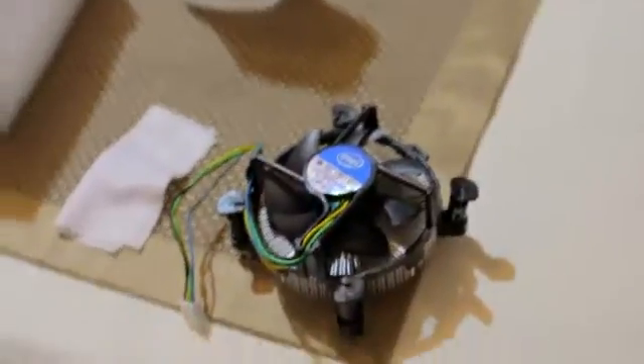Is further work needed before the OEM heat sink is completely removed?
No.